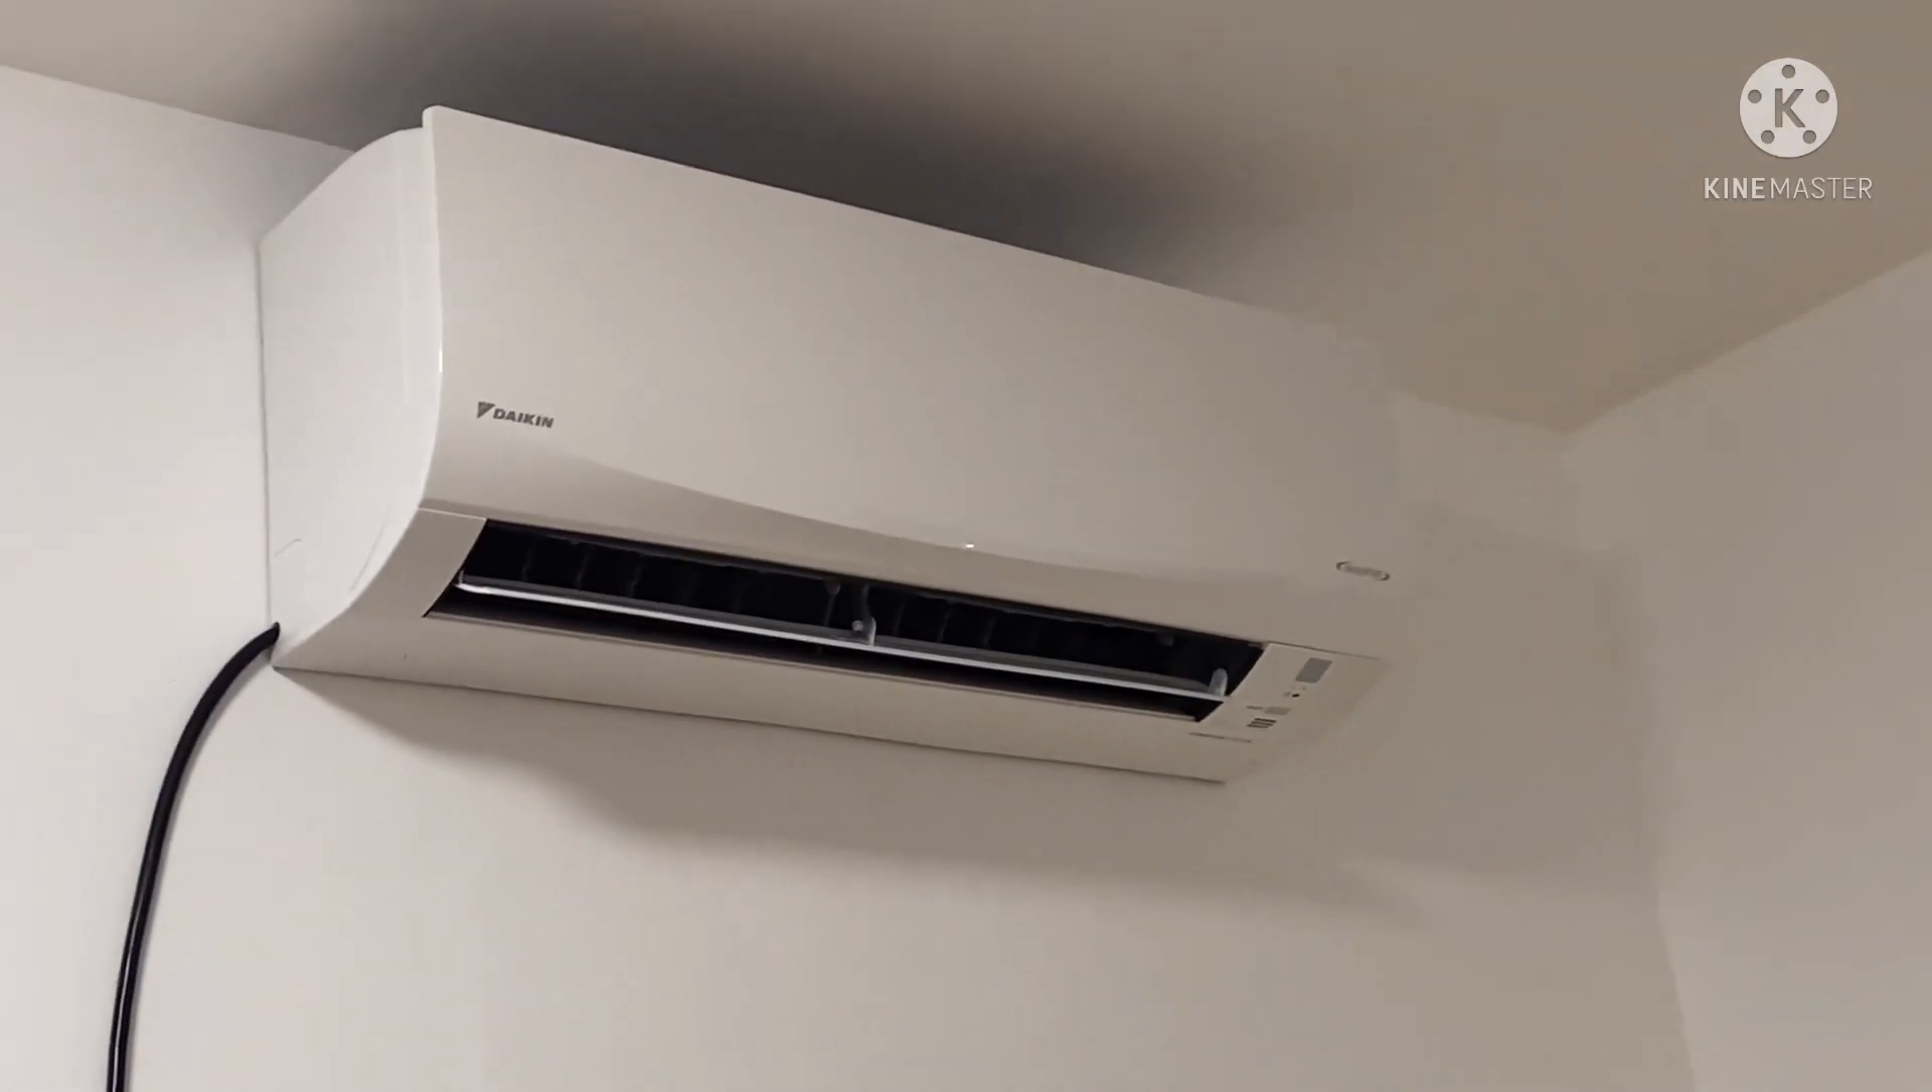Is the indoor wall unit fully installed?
Yes.